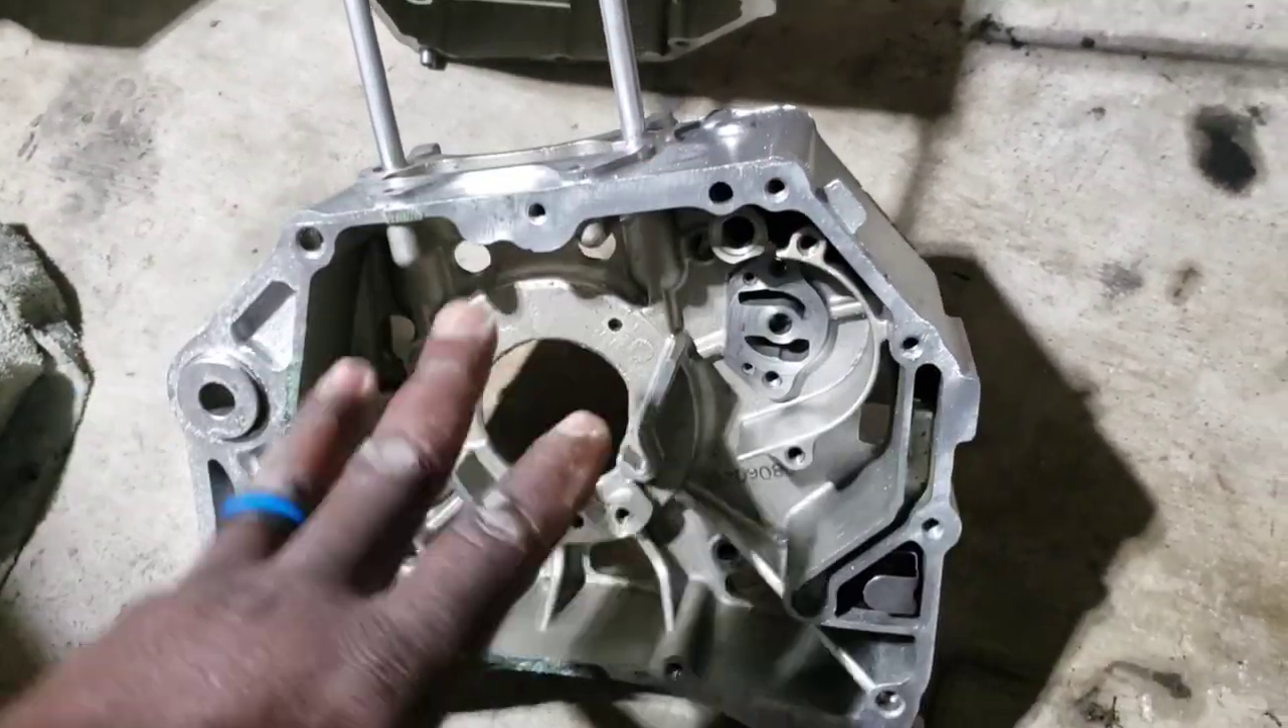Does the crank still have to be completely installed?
Yes.